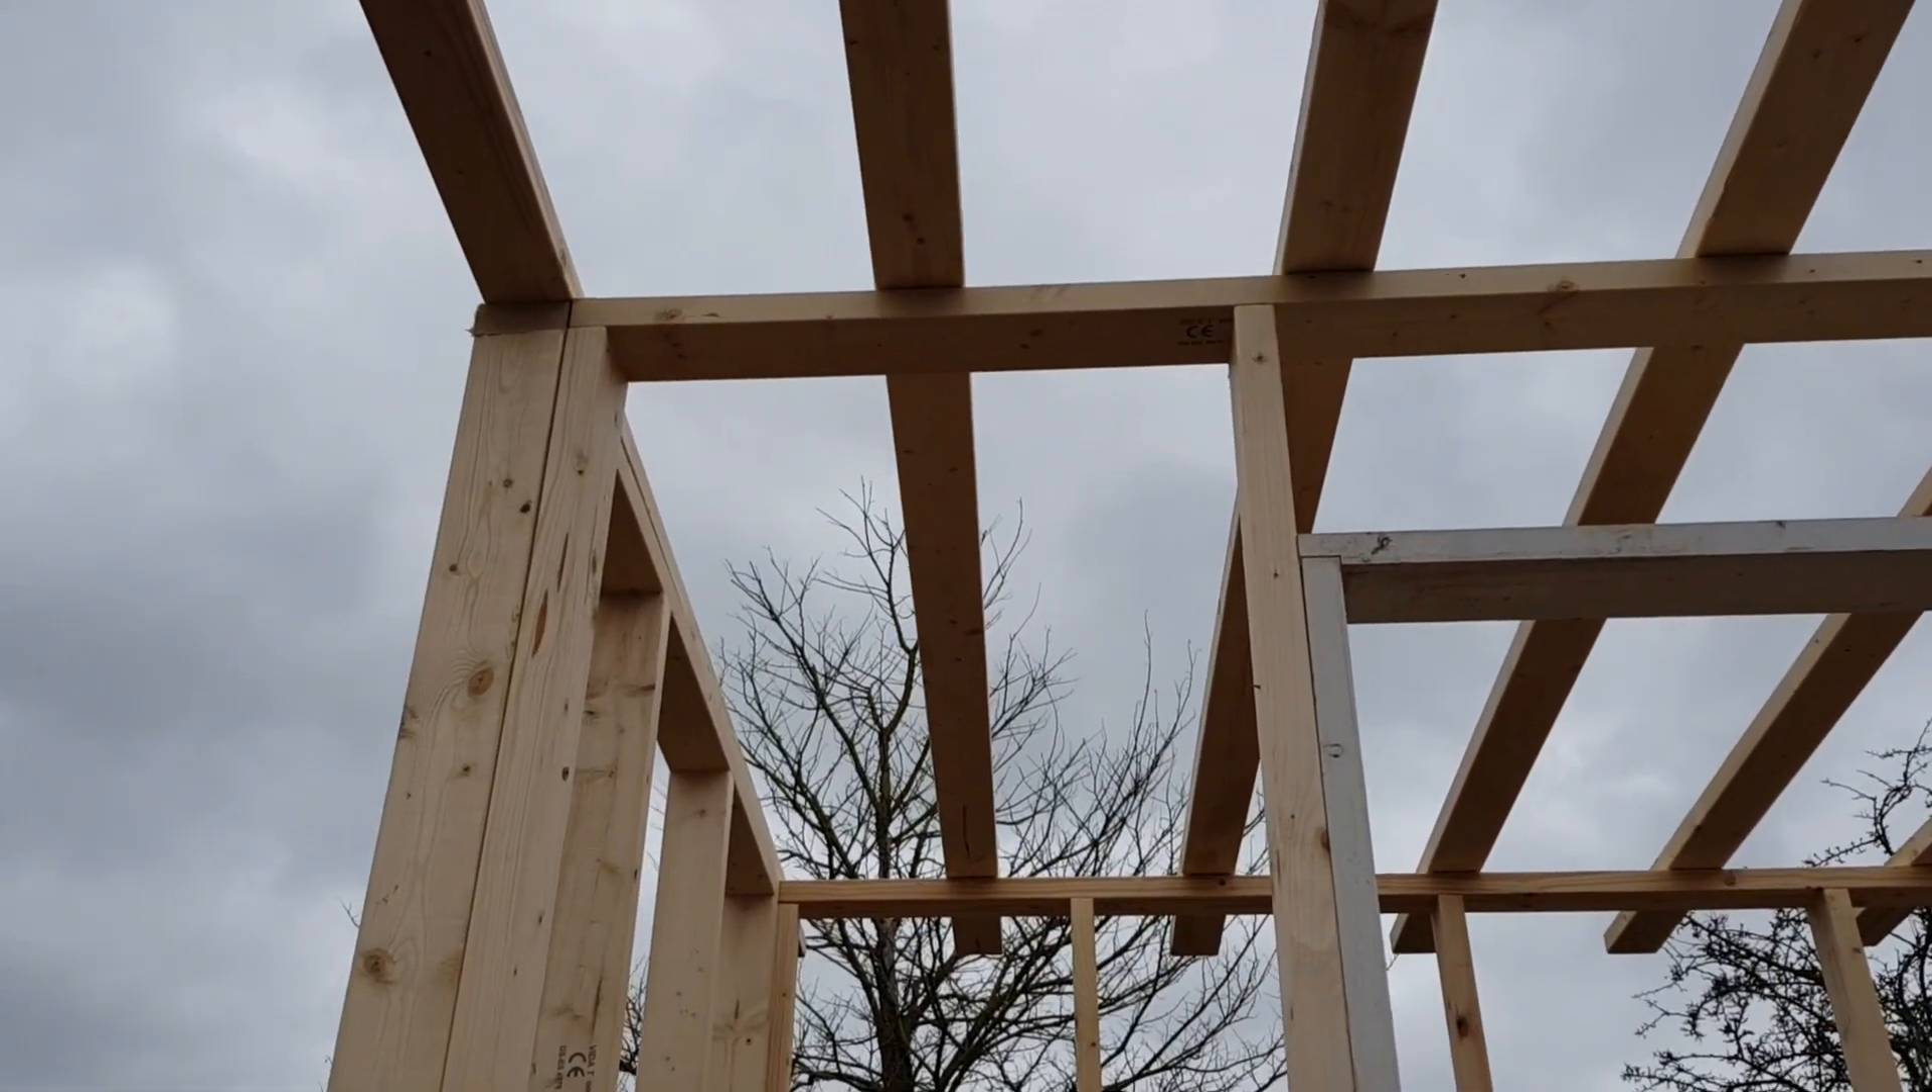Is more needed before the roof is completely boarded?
Yes.